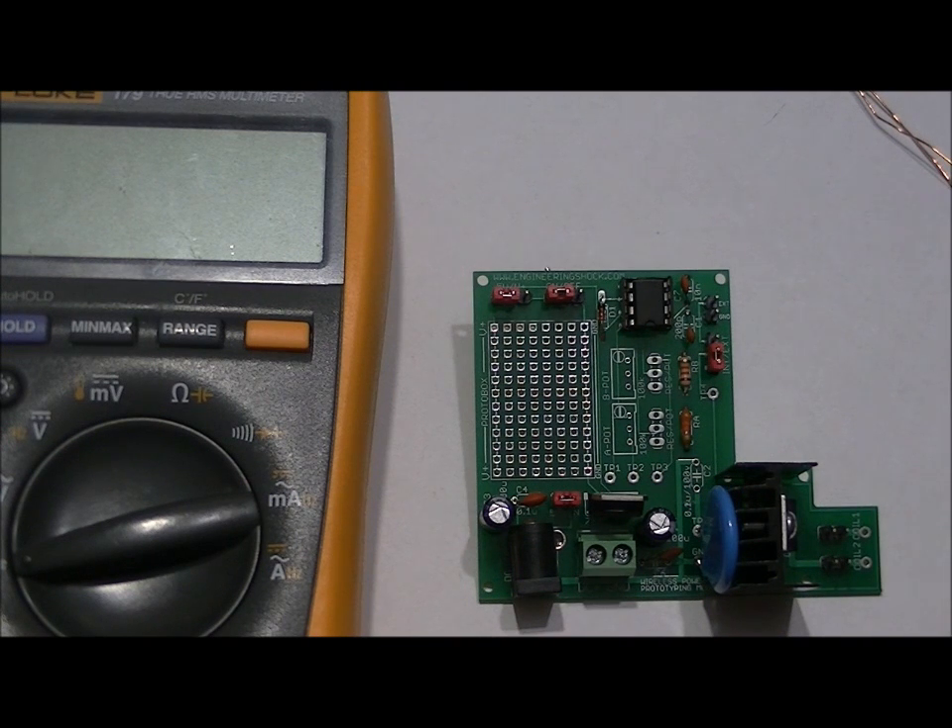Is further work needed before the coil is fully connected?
Yes.